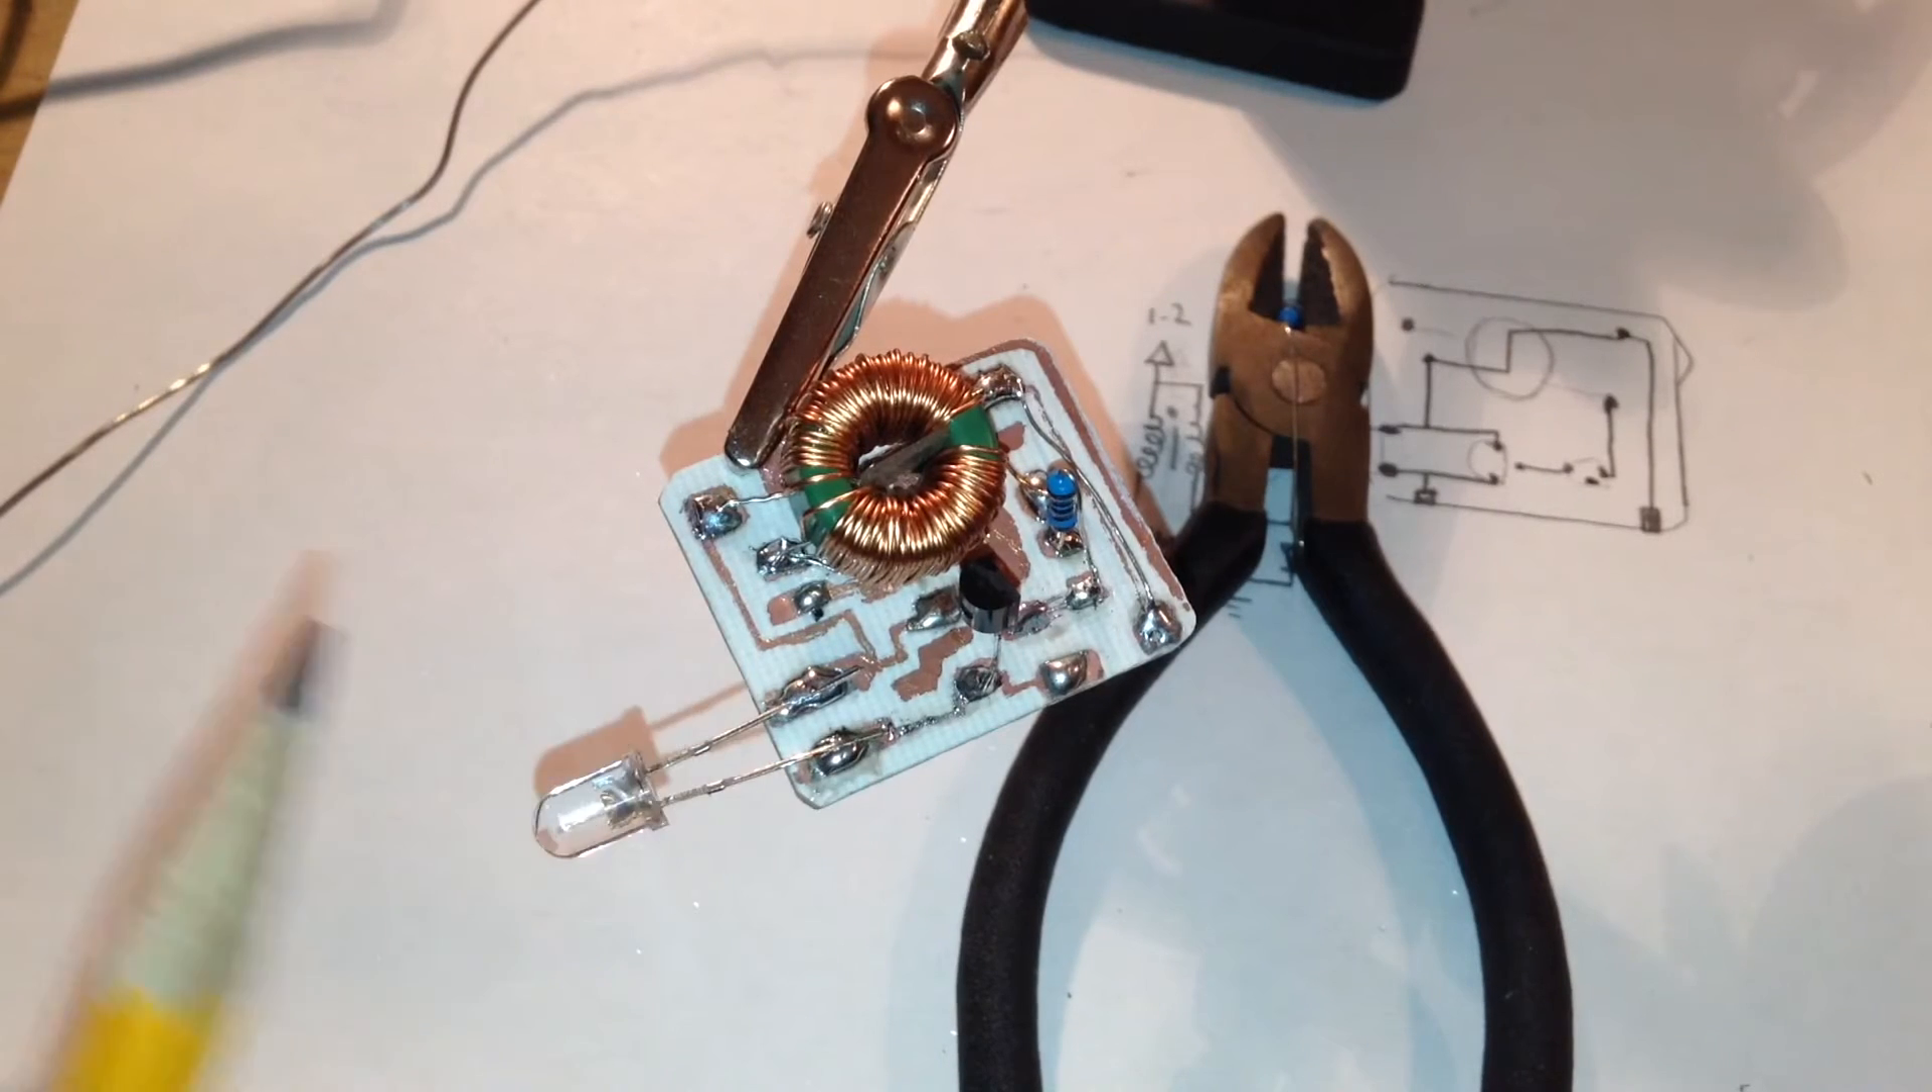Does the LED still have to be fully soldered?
No.